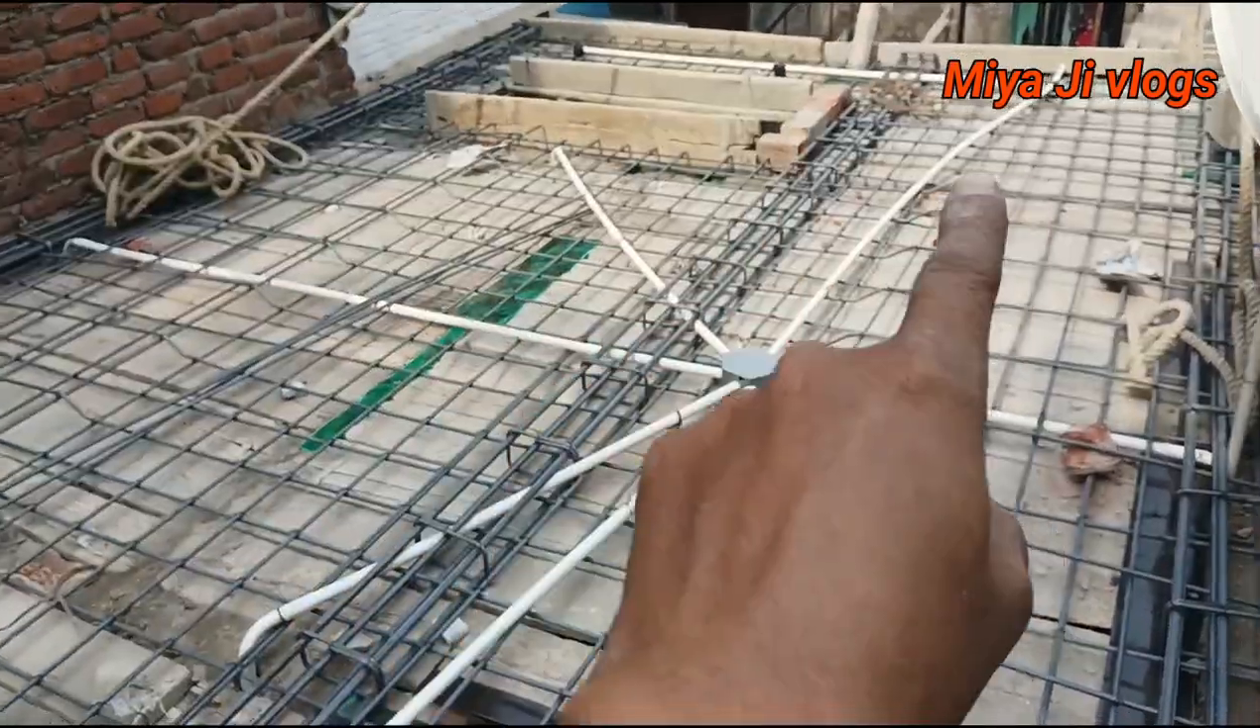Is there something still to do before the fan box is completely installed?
No.